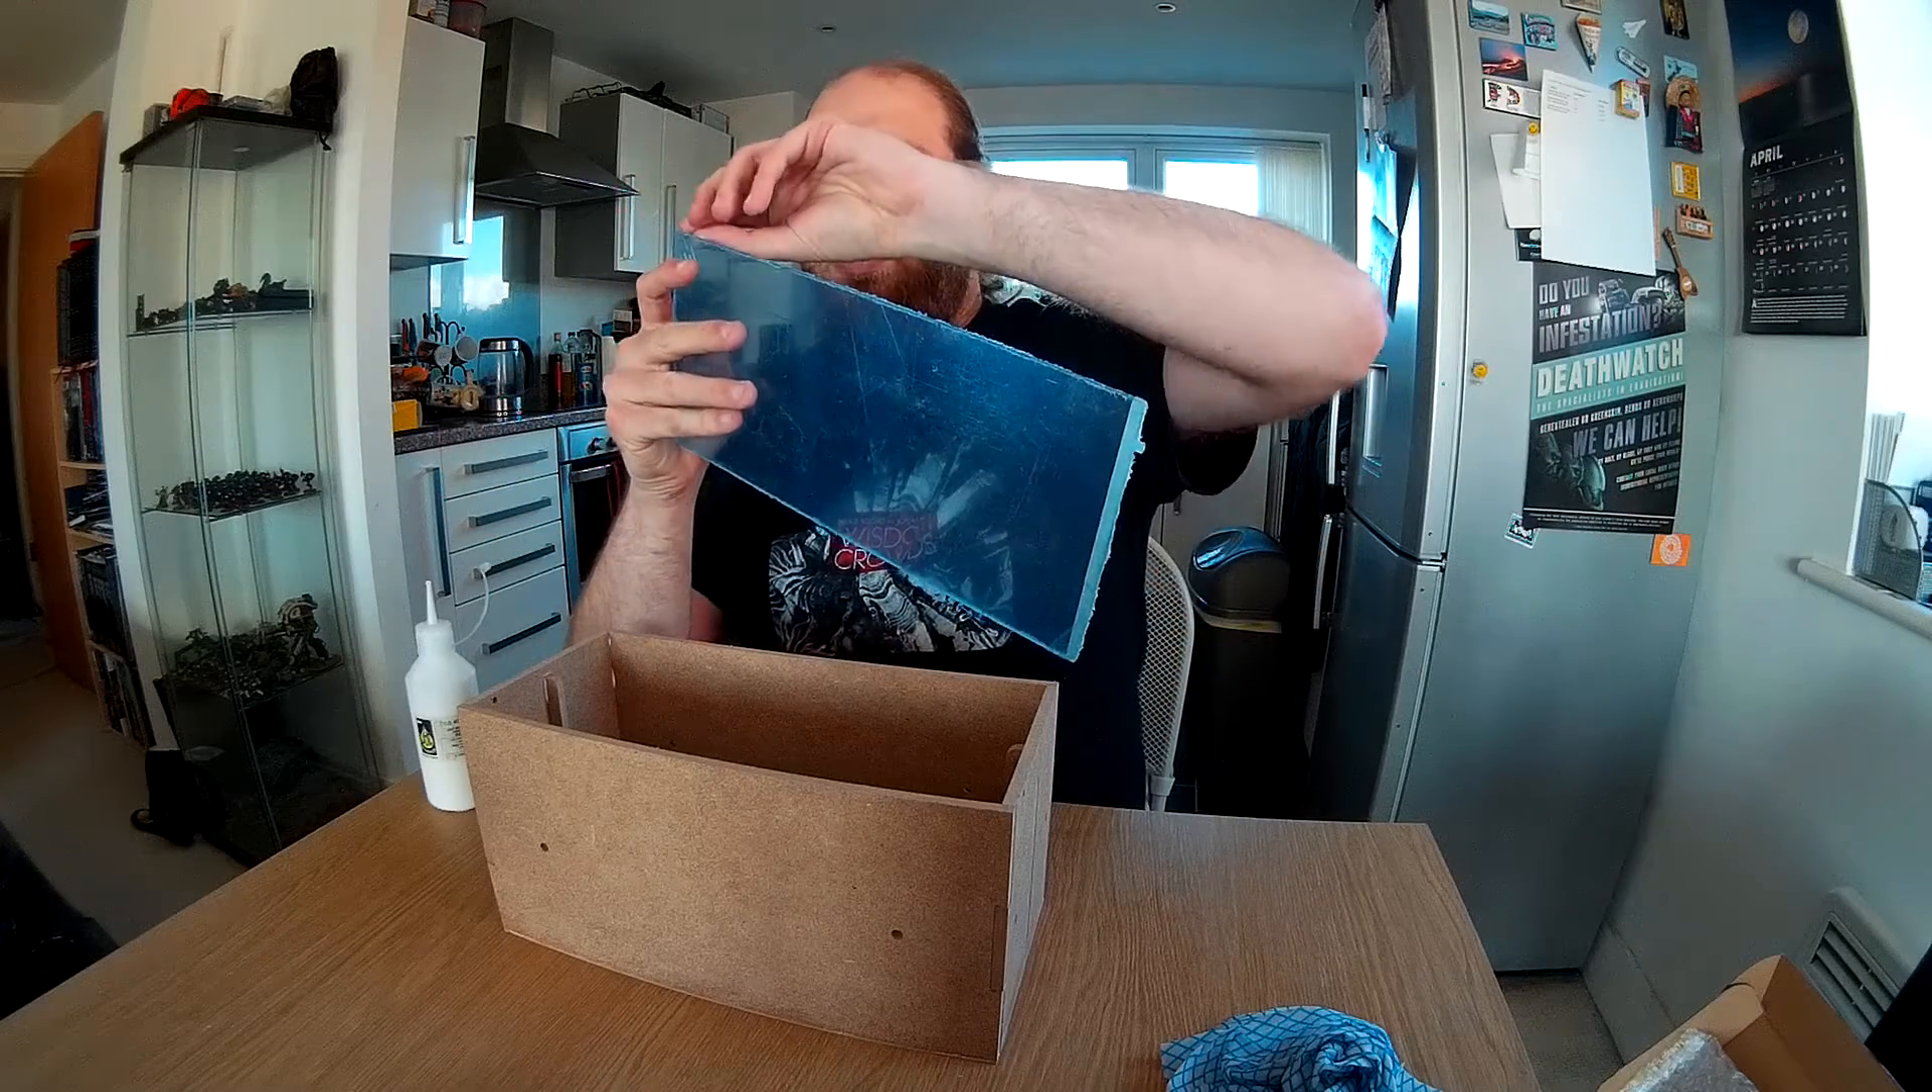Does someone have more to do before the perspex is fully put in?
Yes.